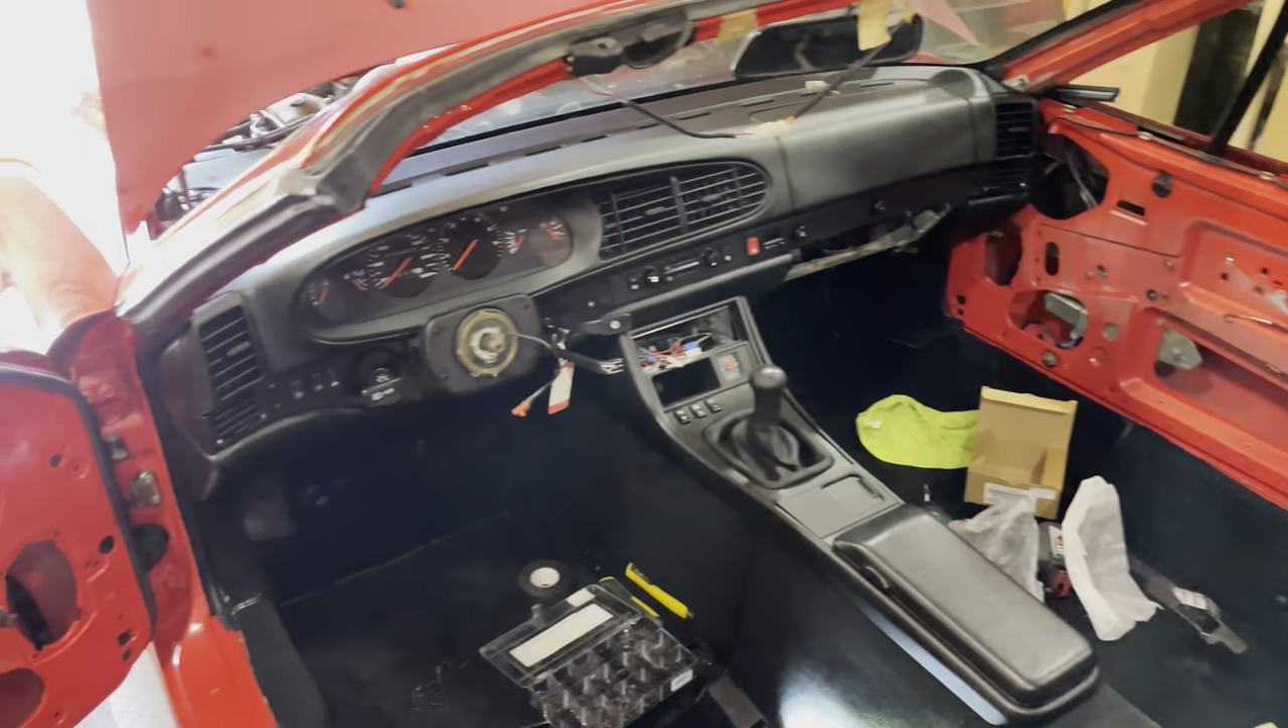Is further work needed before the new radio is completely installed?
Yes.